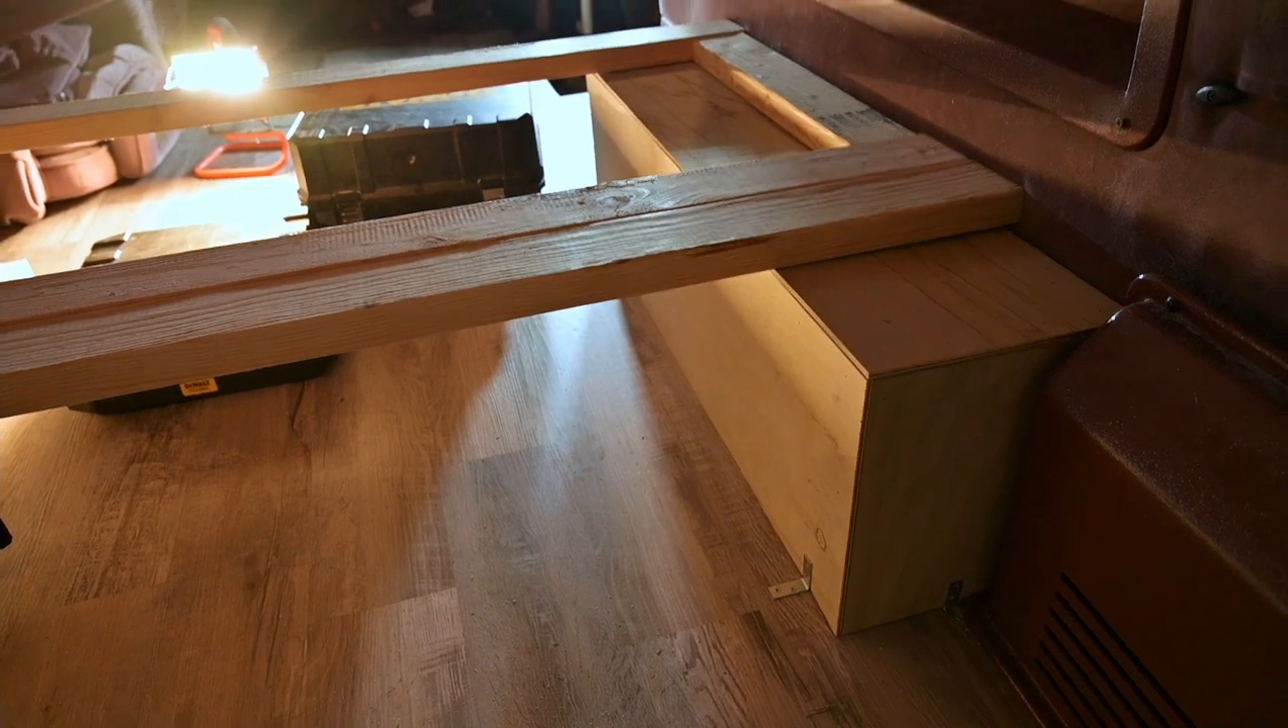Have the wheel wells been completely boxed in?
Yes.